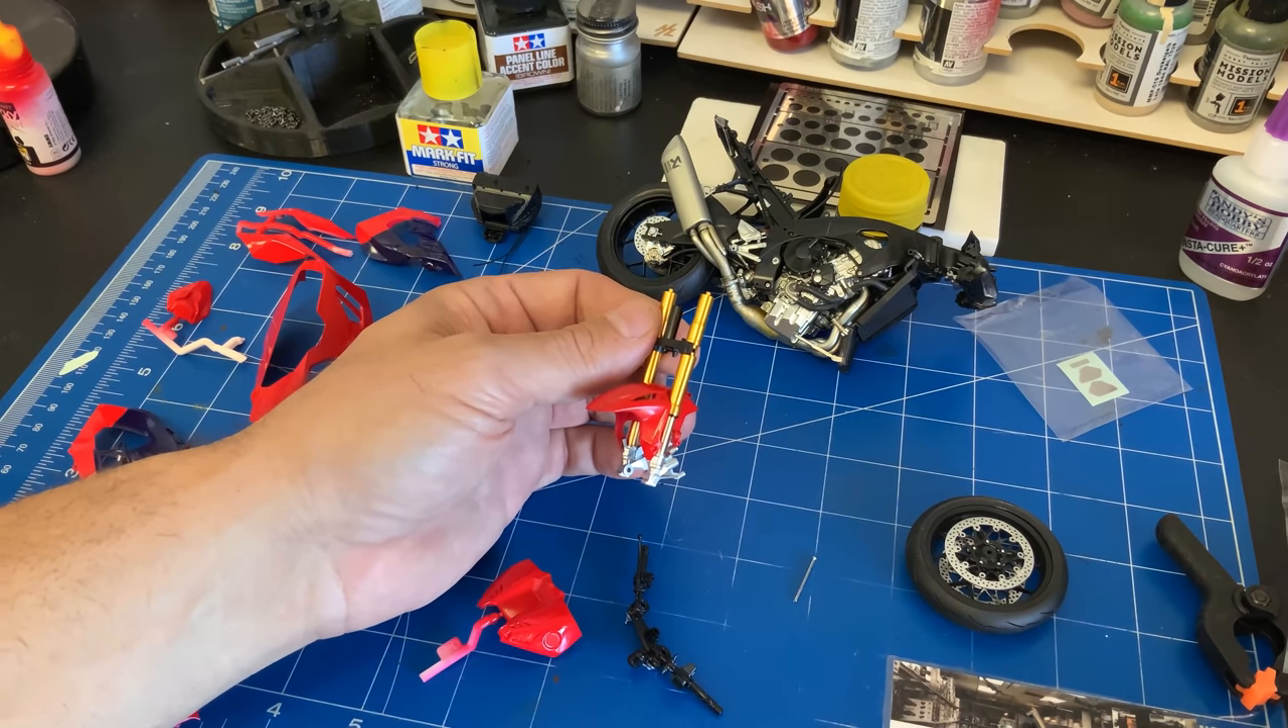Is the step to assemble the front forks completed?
Yes.